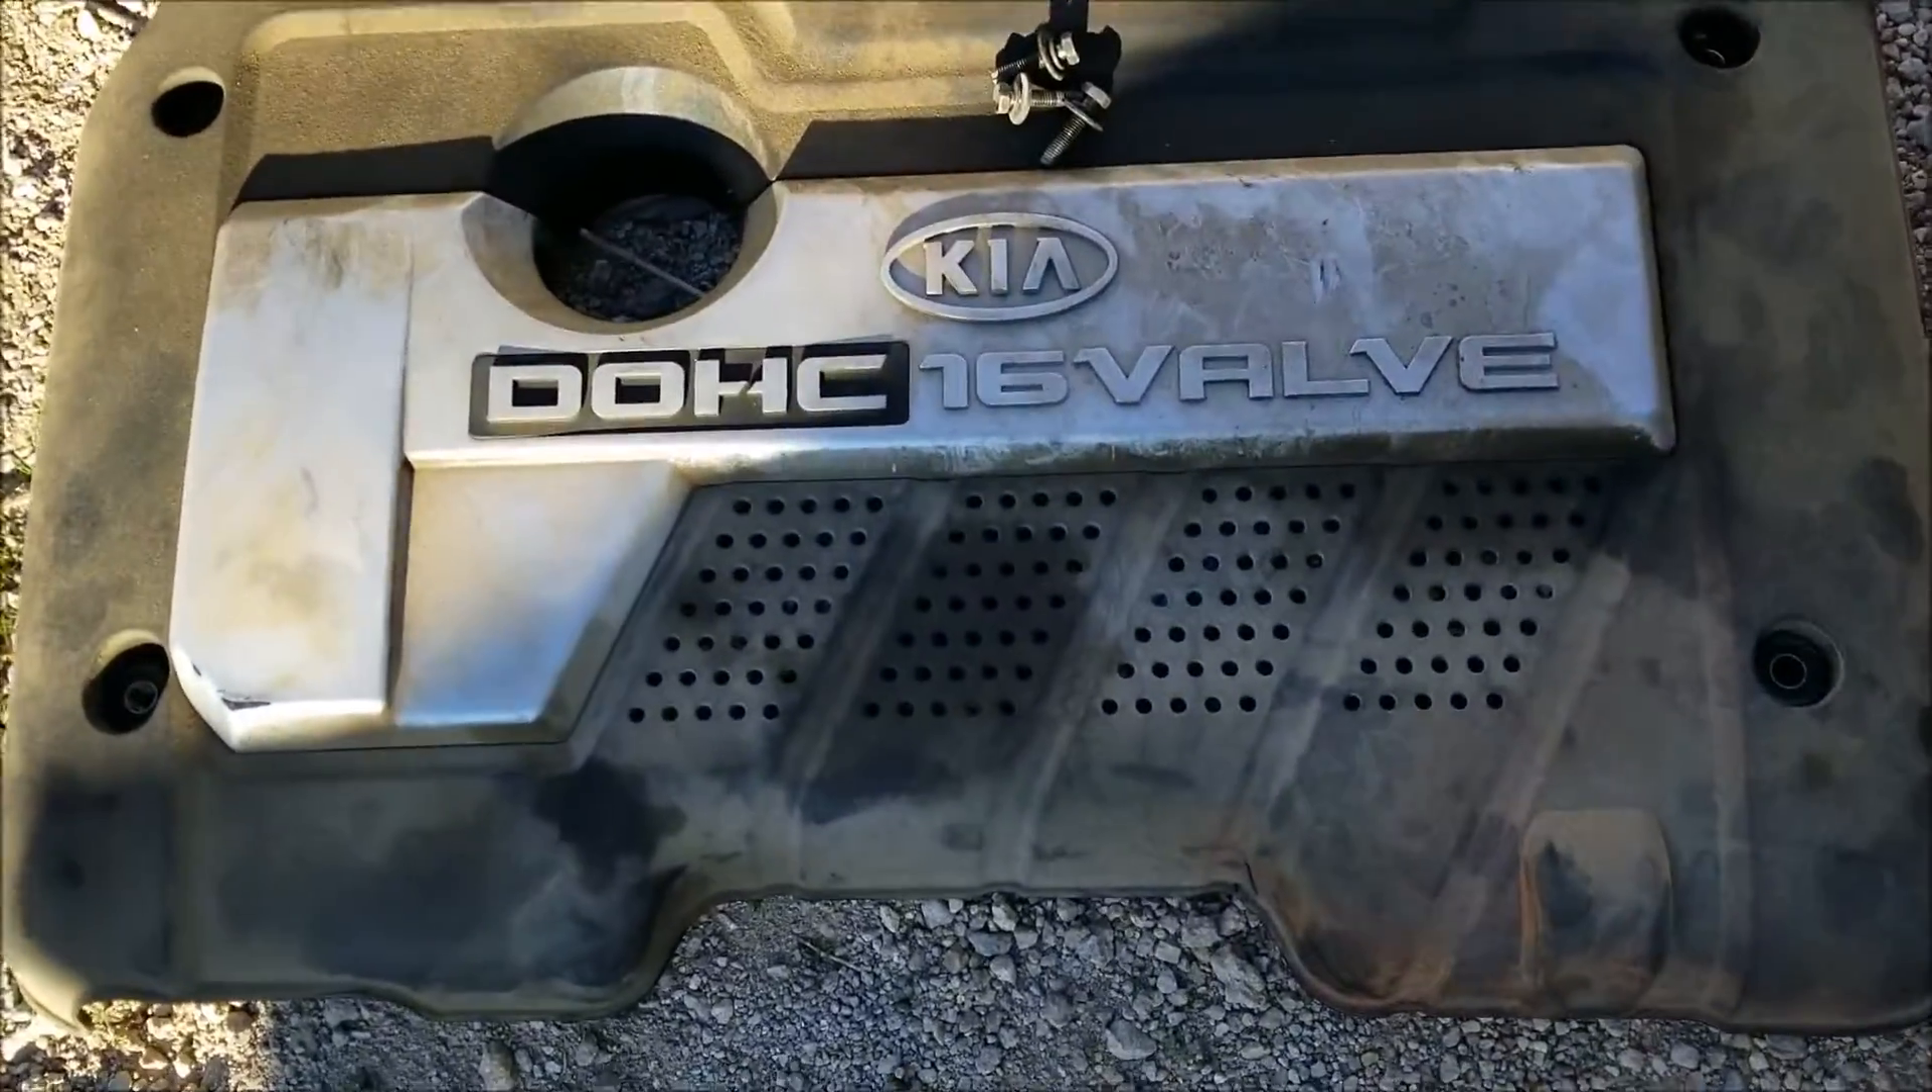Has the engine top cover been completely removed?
Yes.